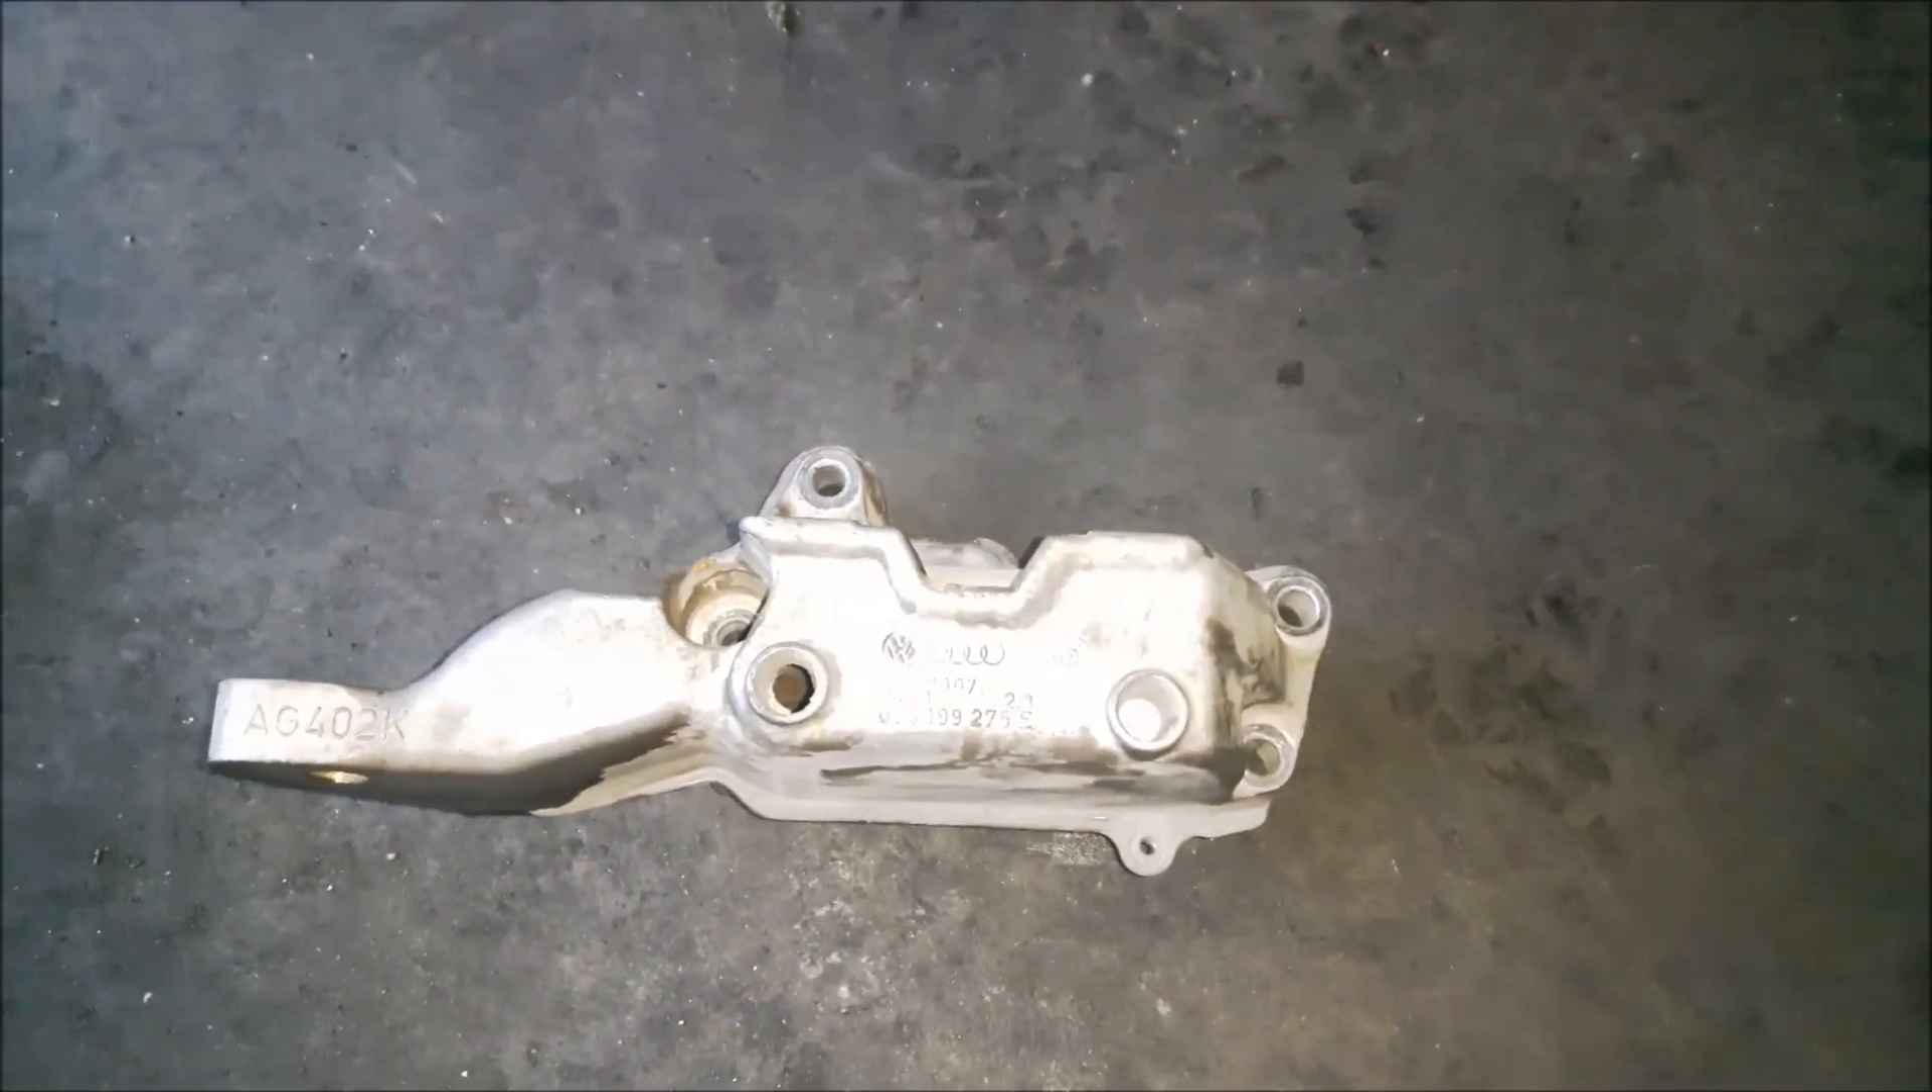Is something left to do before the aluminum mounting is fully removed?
No.